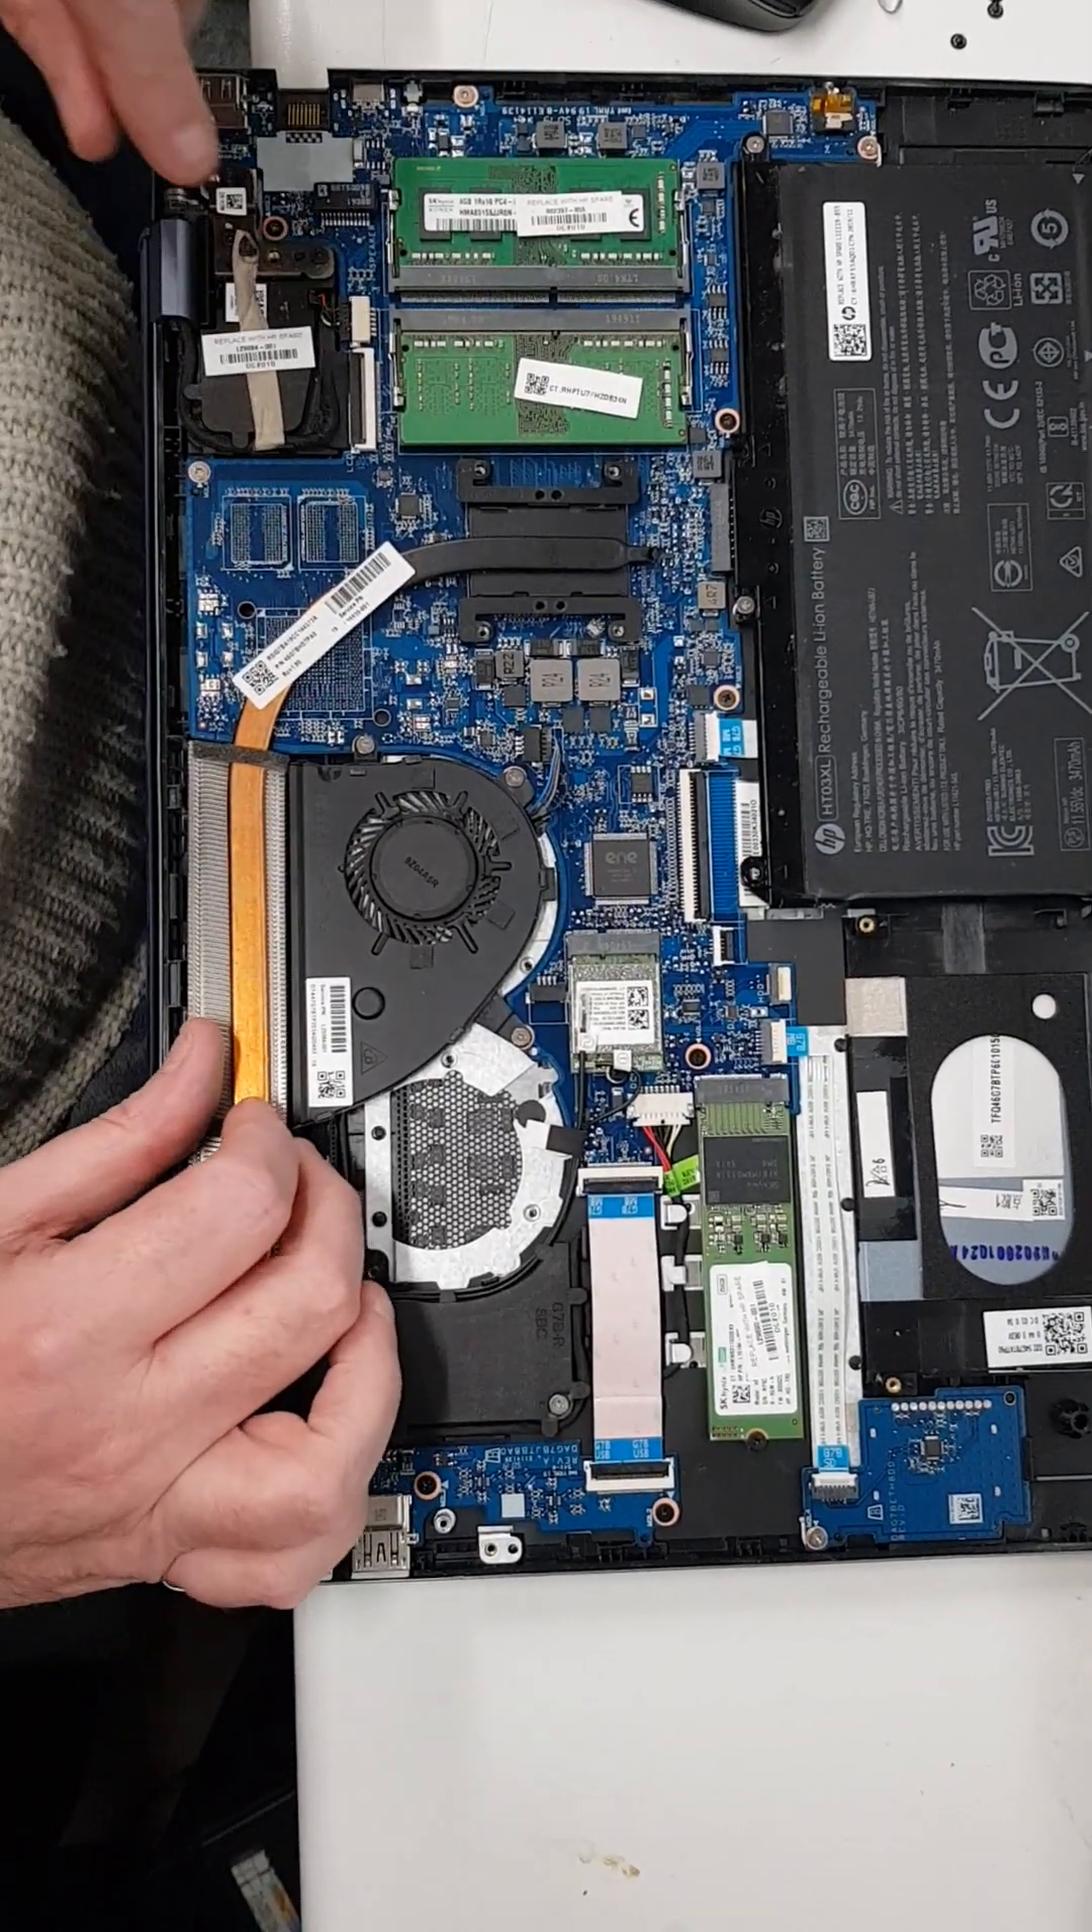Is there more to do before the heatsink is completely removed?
Yes.